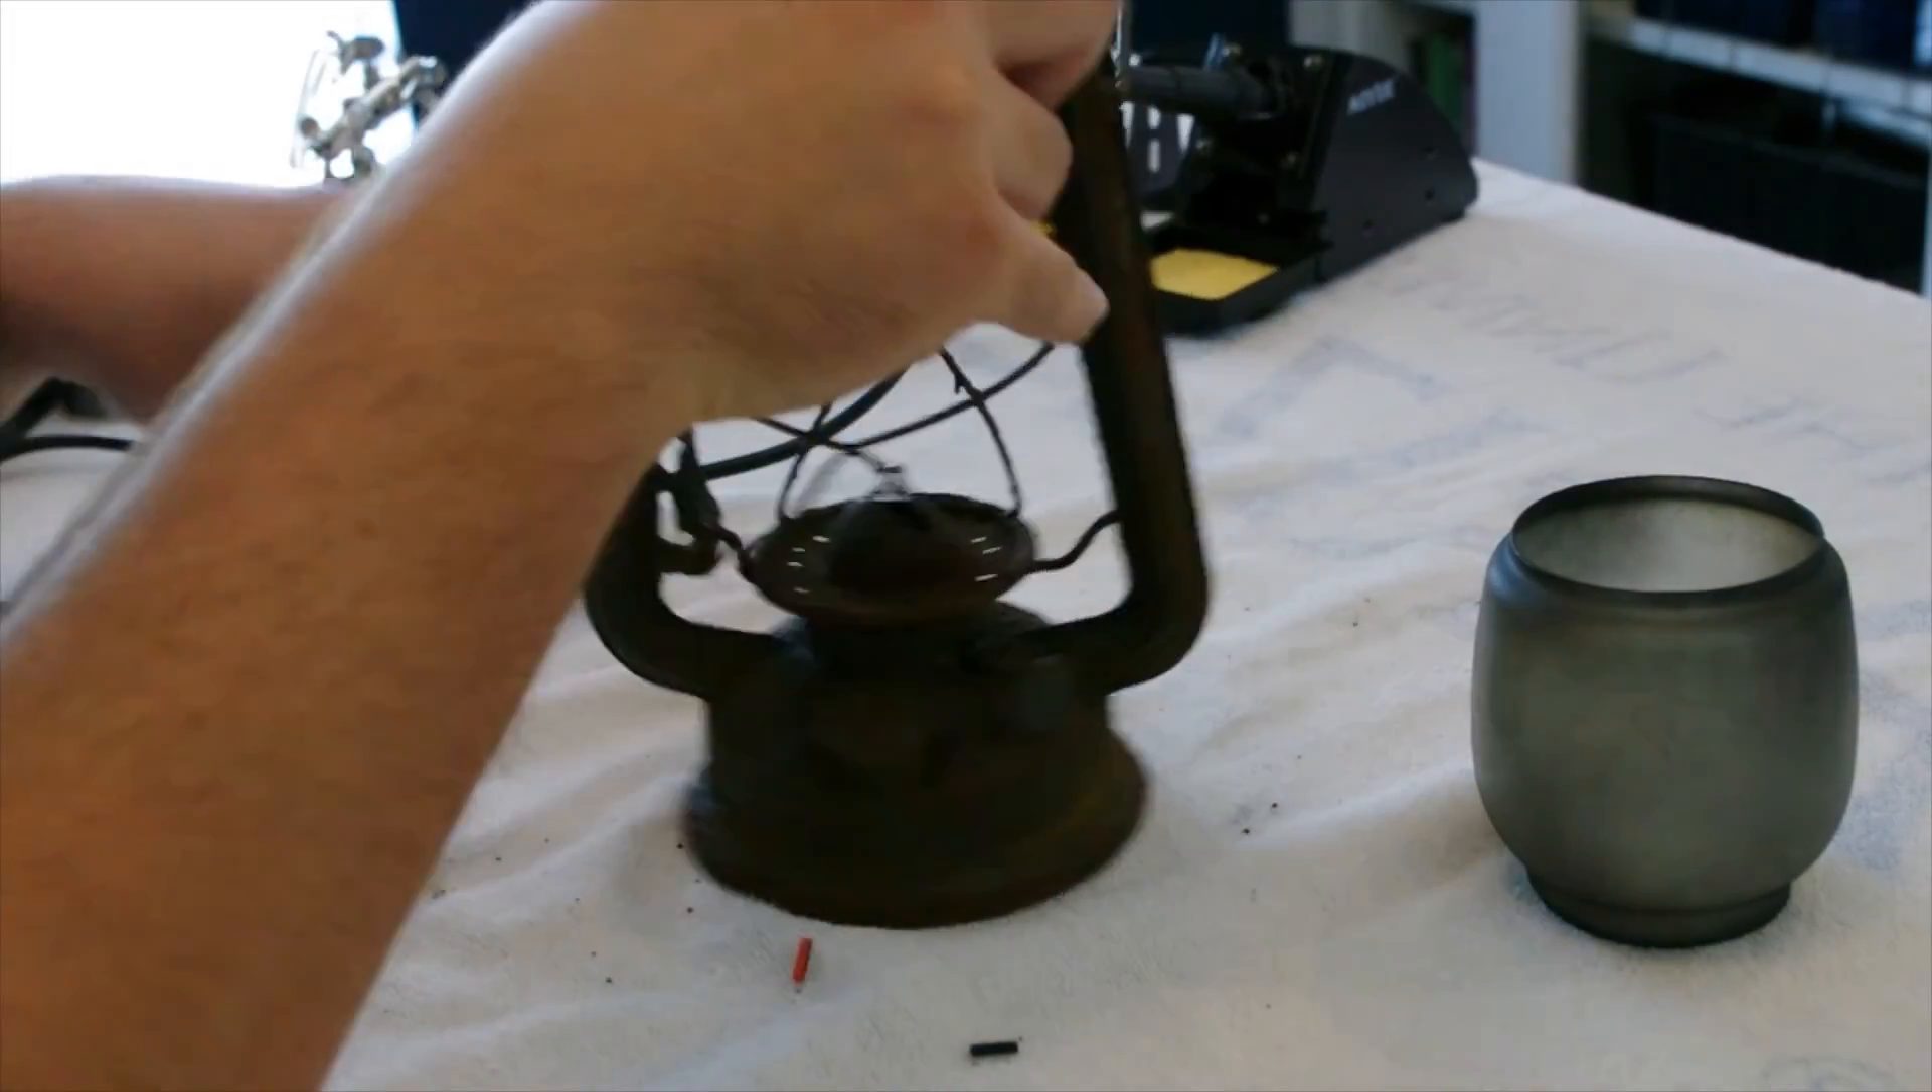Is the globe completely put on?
No.